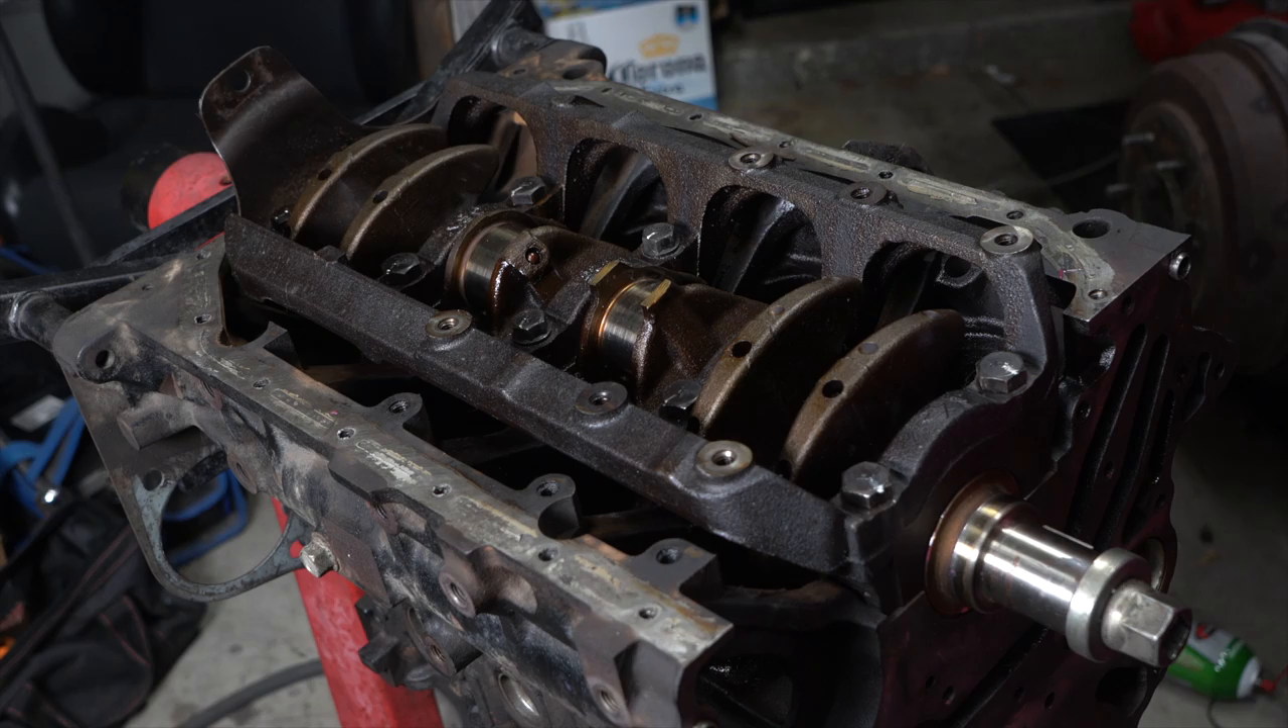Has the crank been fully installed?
Yes.